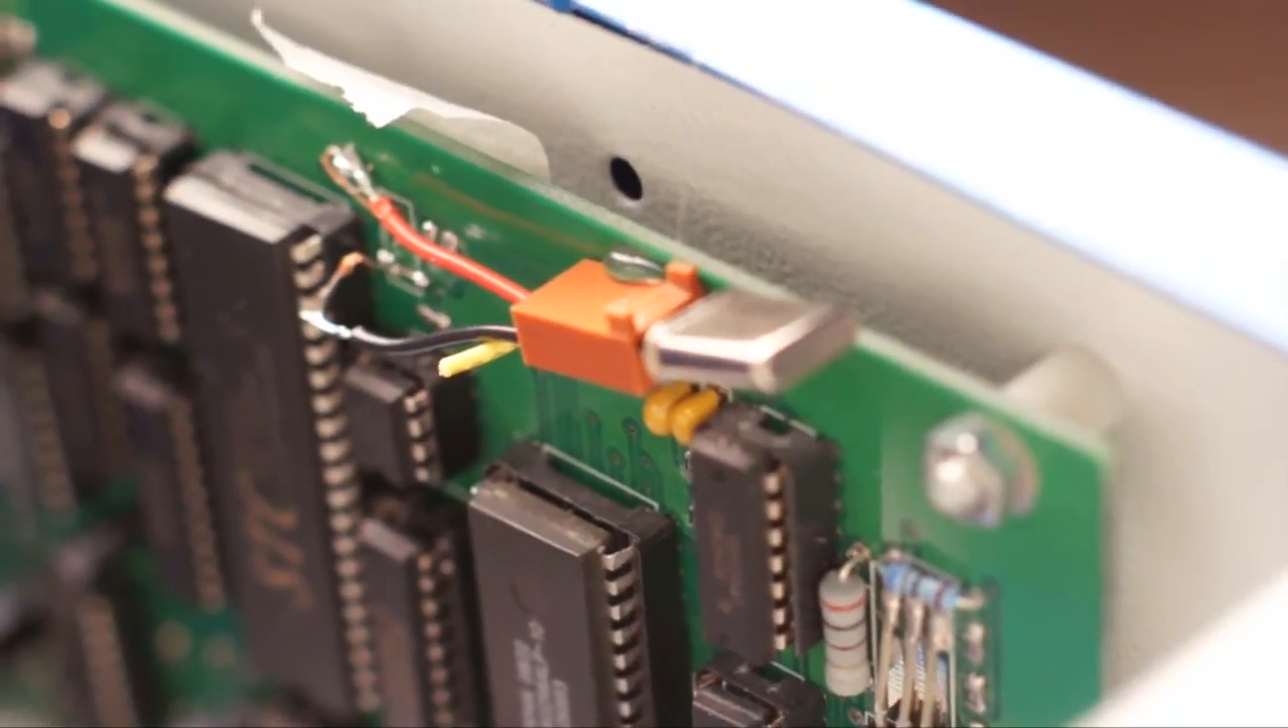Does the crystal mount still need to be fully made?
No.